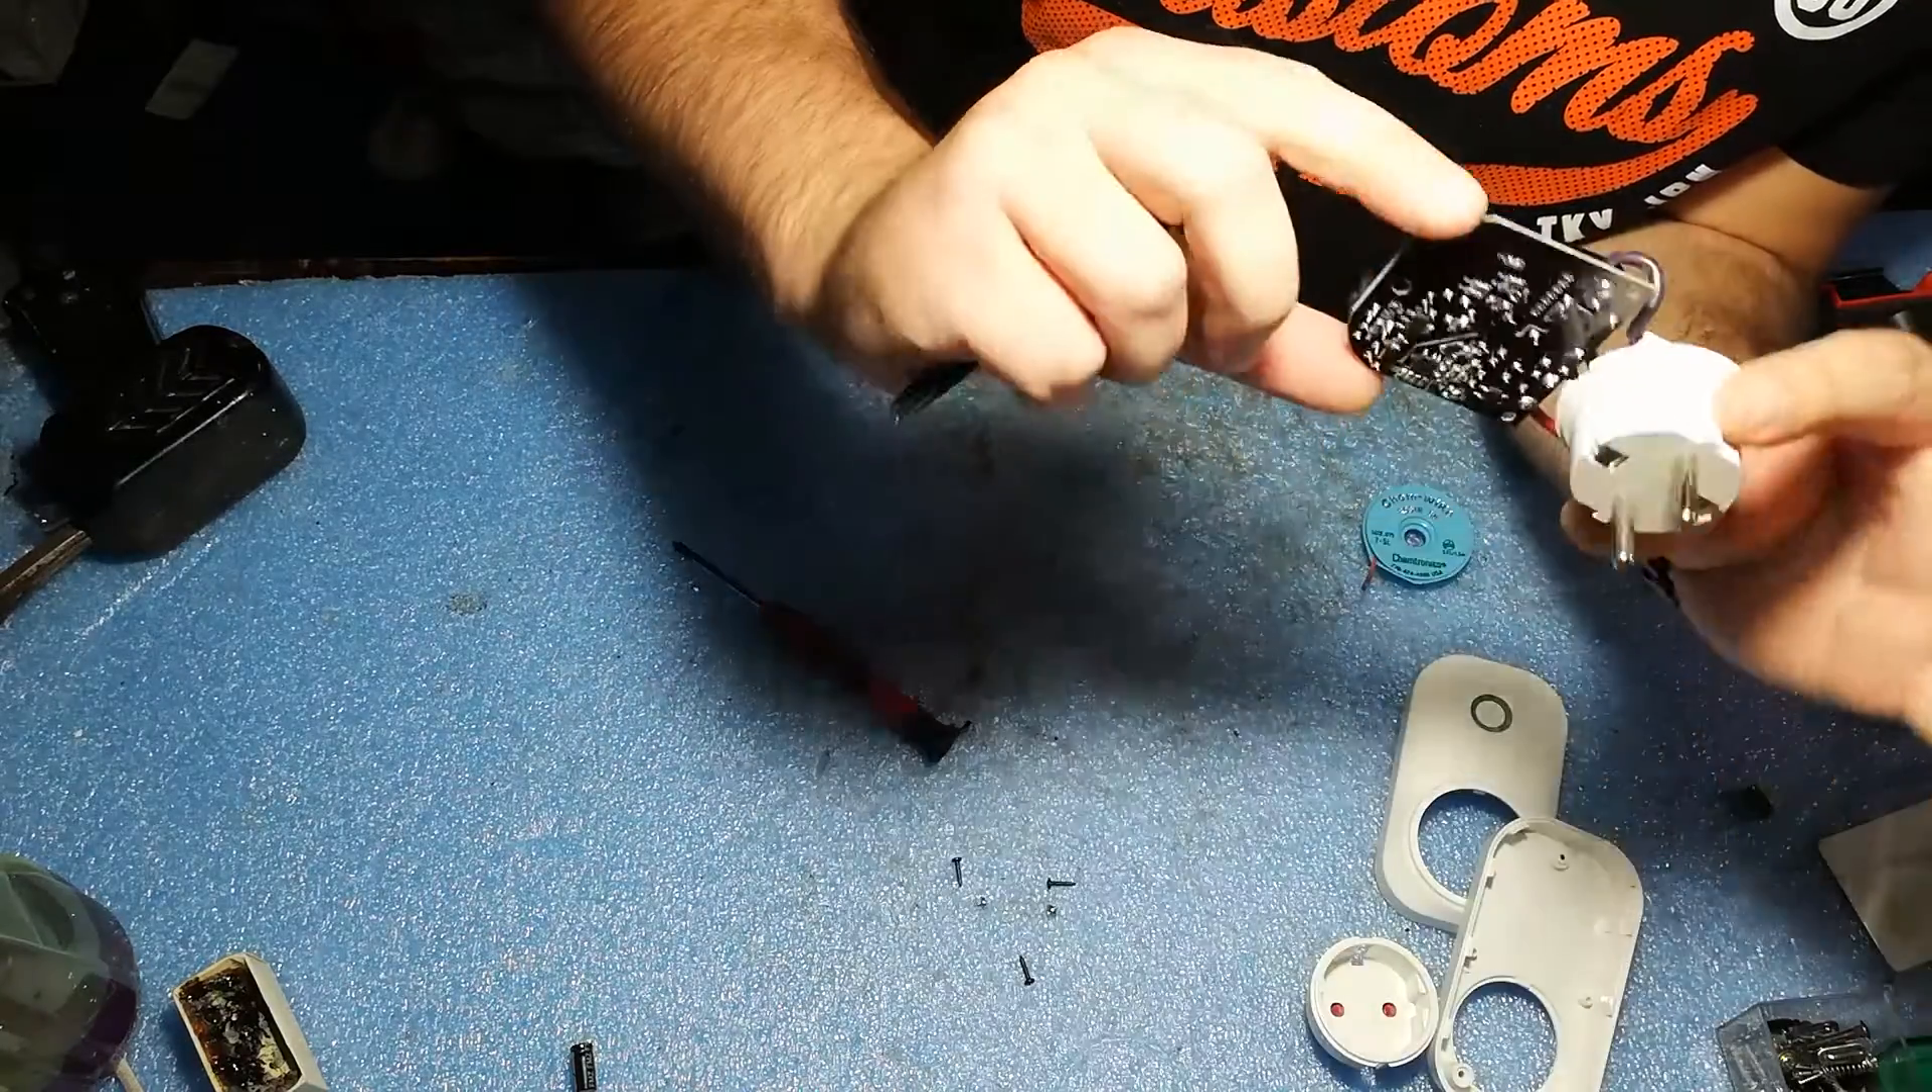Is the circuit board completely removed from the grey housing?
Yes.